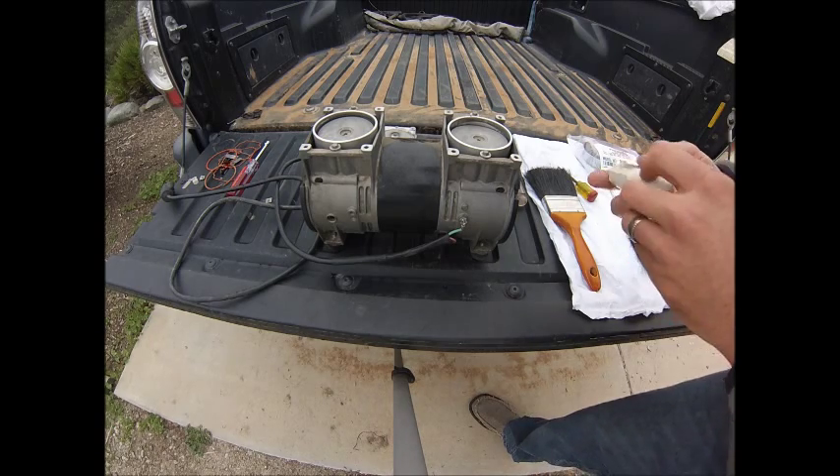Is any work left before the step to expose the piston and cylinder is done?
No.